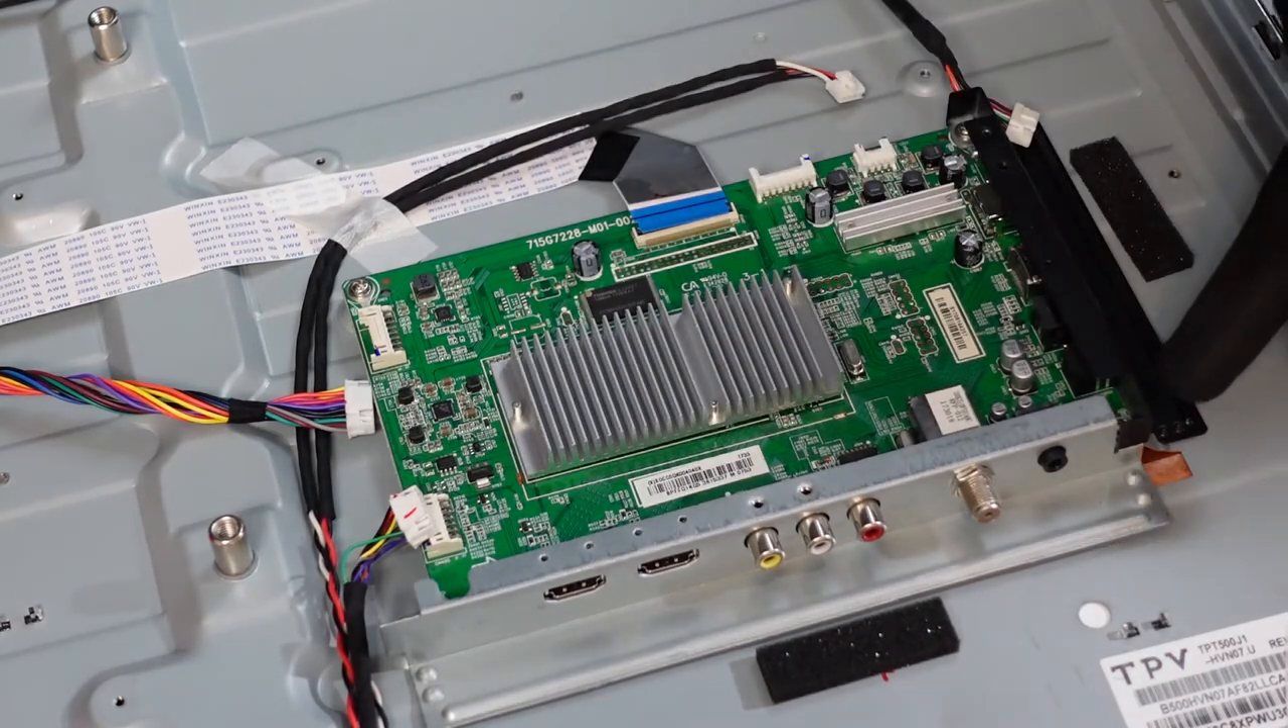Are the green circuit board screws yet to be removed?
Yes.